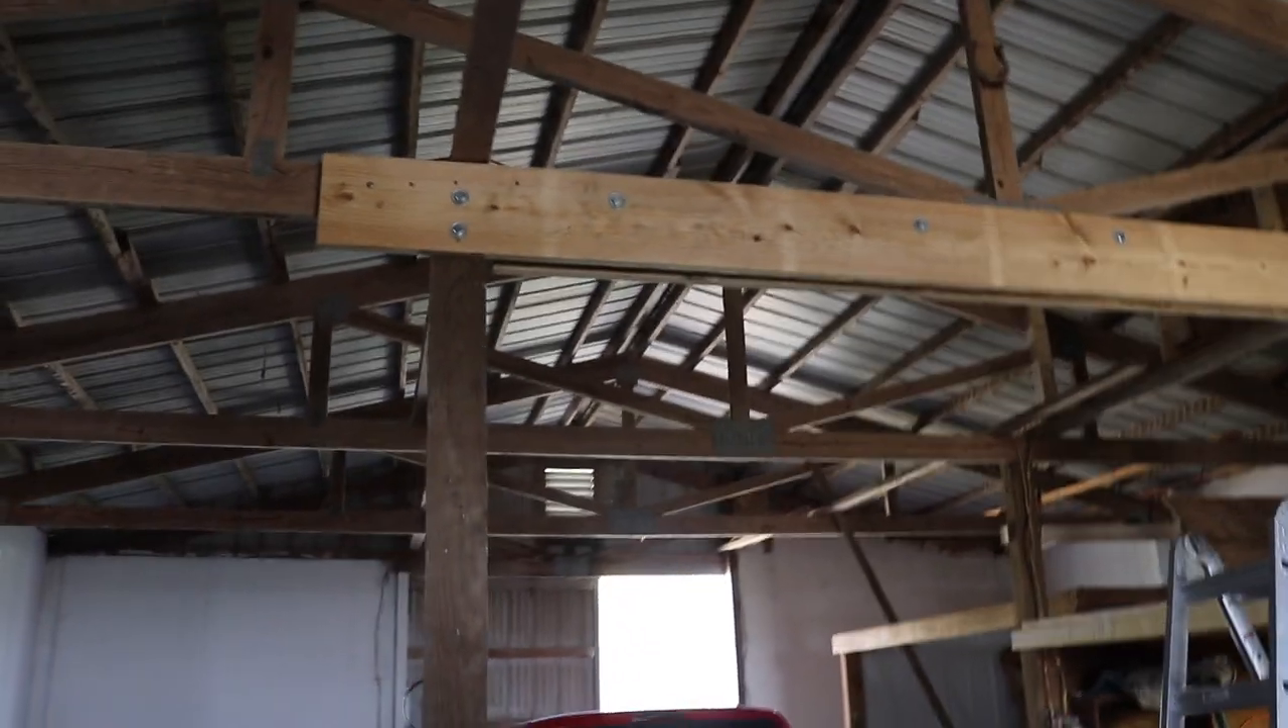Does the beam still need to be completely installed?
No.